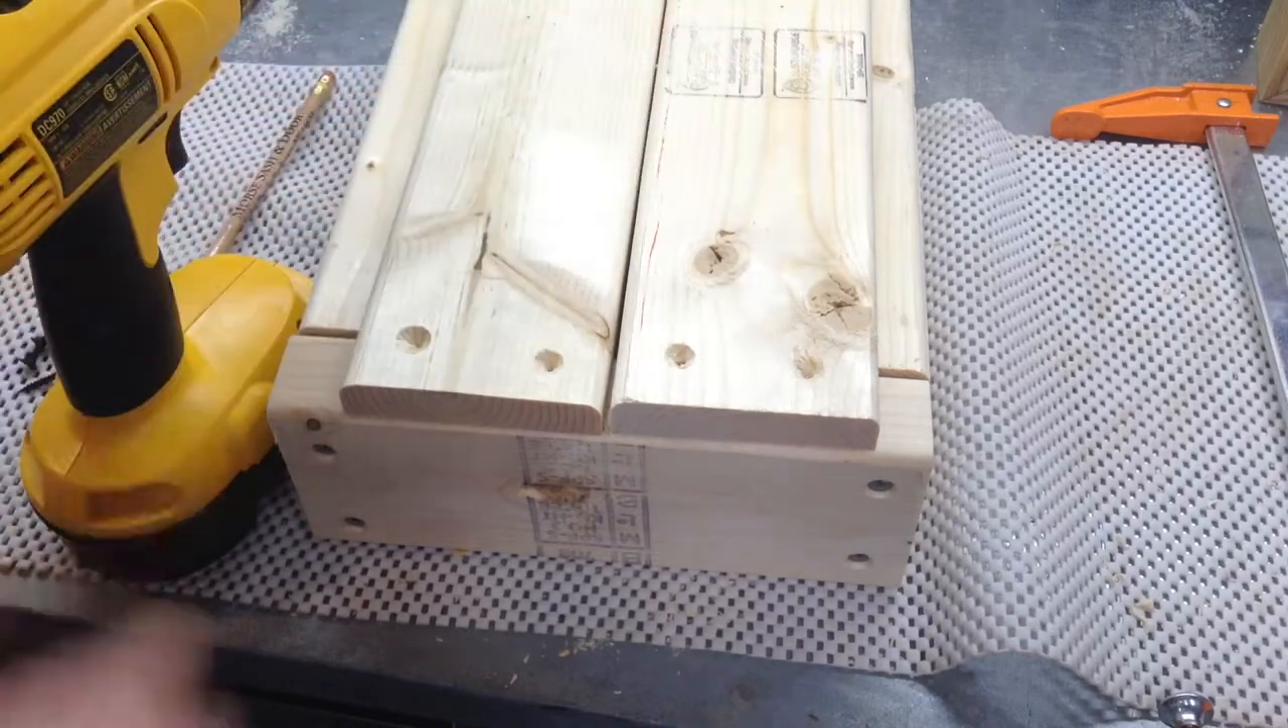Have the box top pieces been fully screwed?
No.